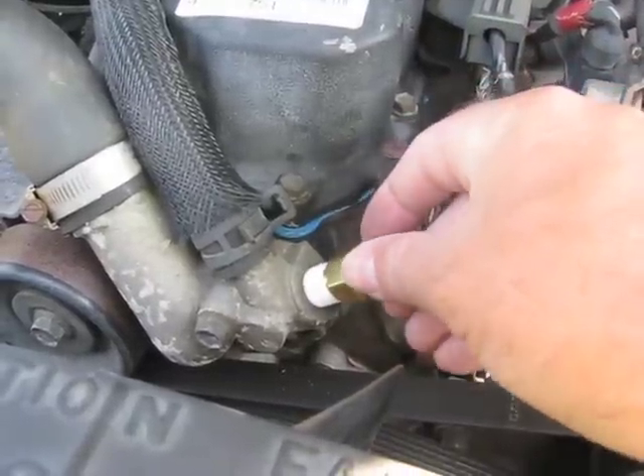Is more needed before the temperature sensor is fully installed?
Yes.